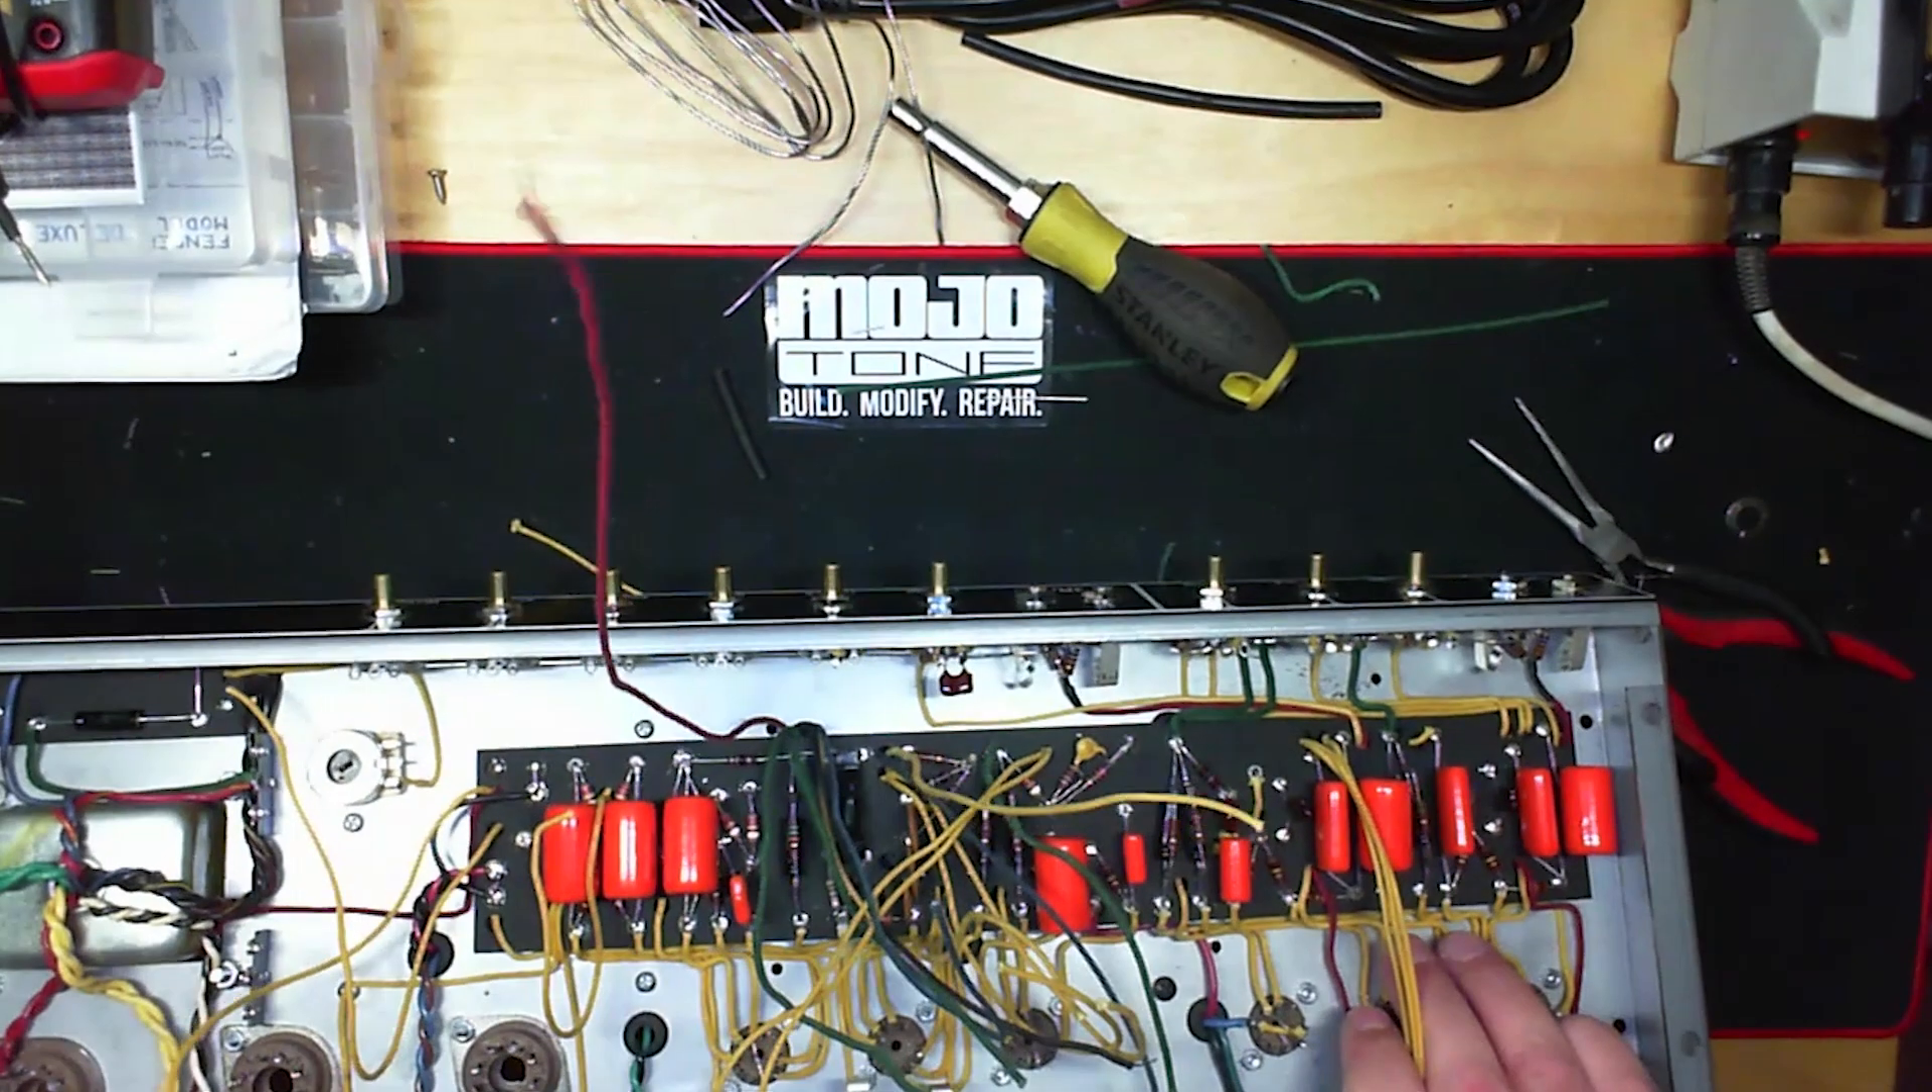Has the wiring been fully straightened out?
No.